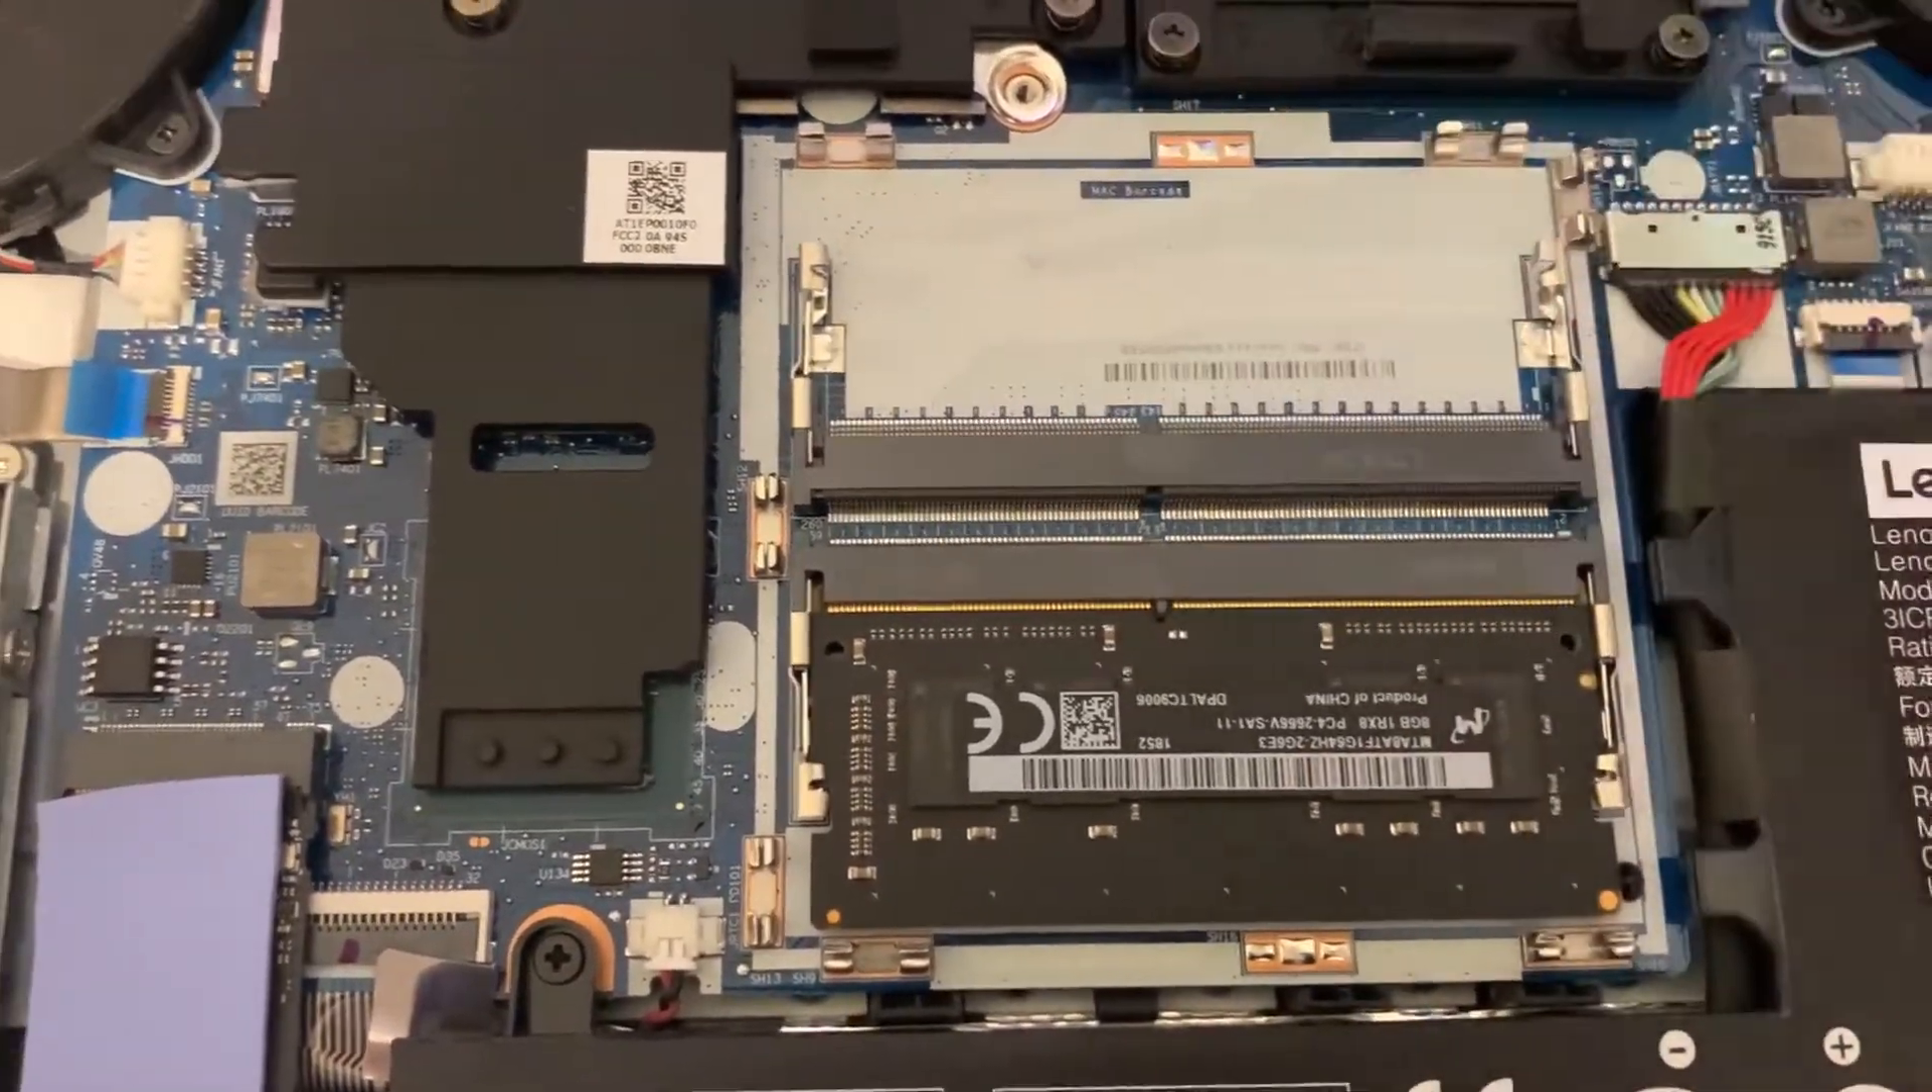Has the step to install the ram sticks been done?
No.